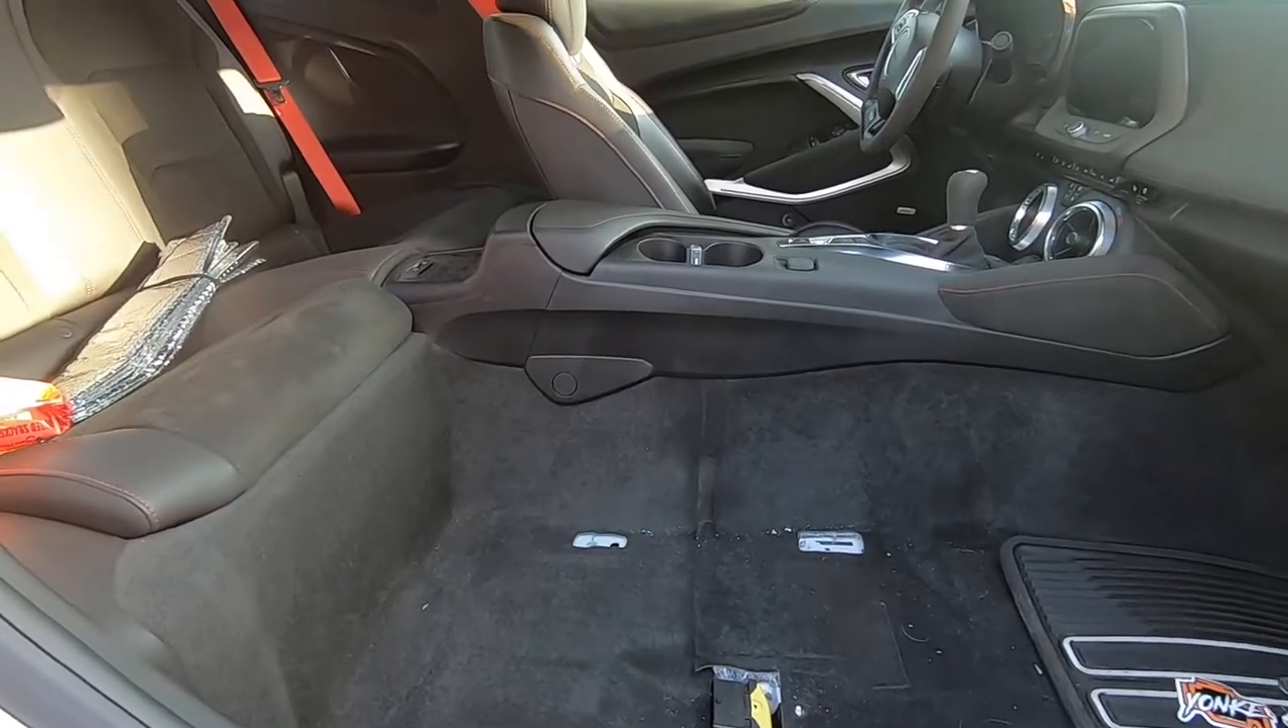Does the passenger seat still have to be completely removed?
No.